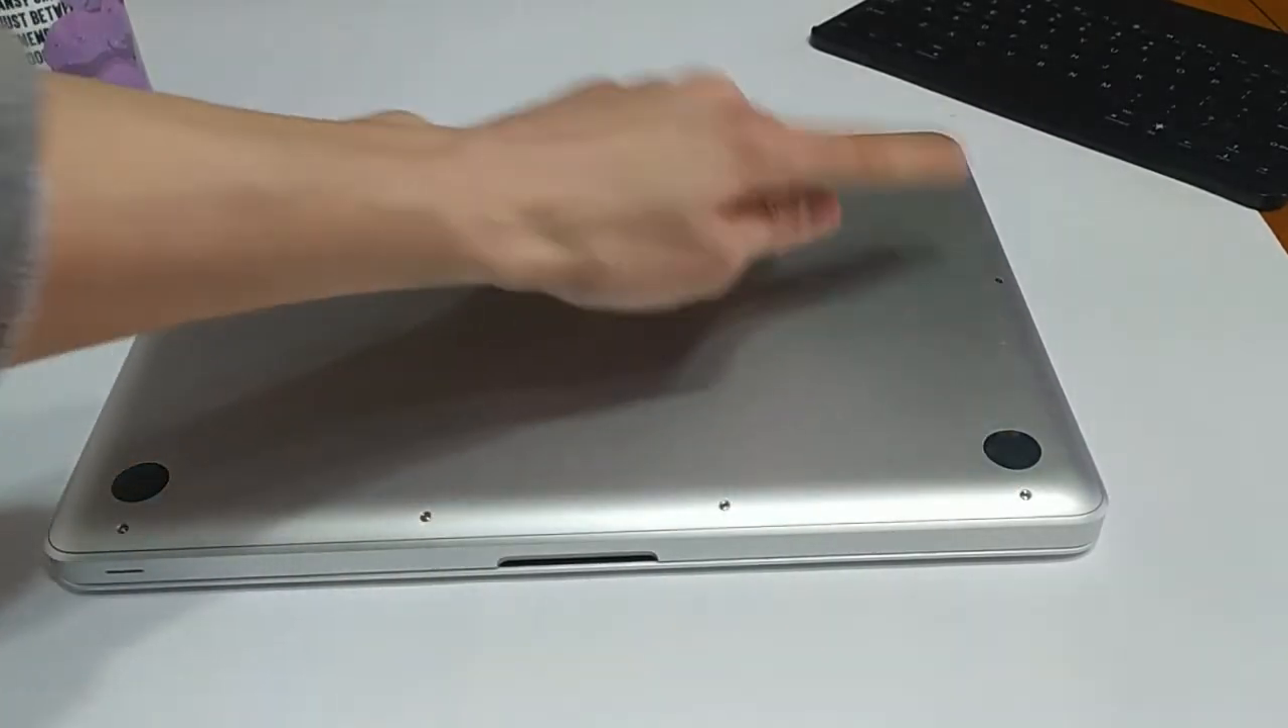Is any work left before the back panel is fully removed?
Yes.